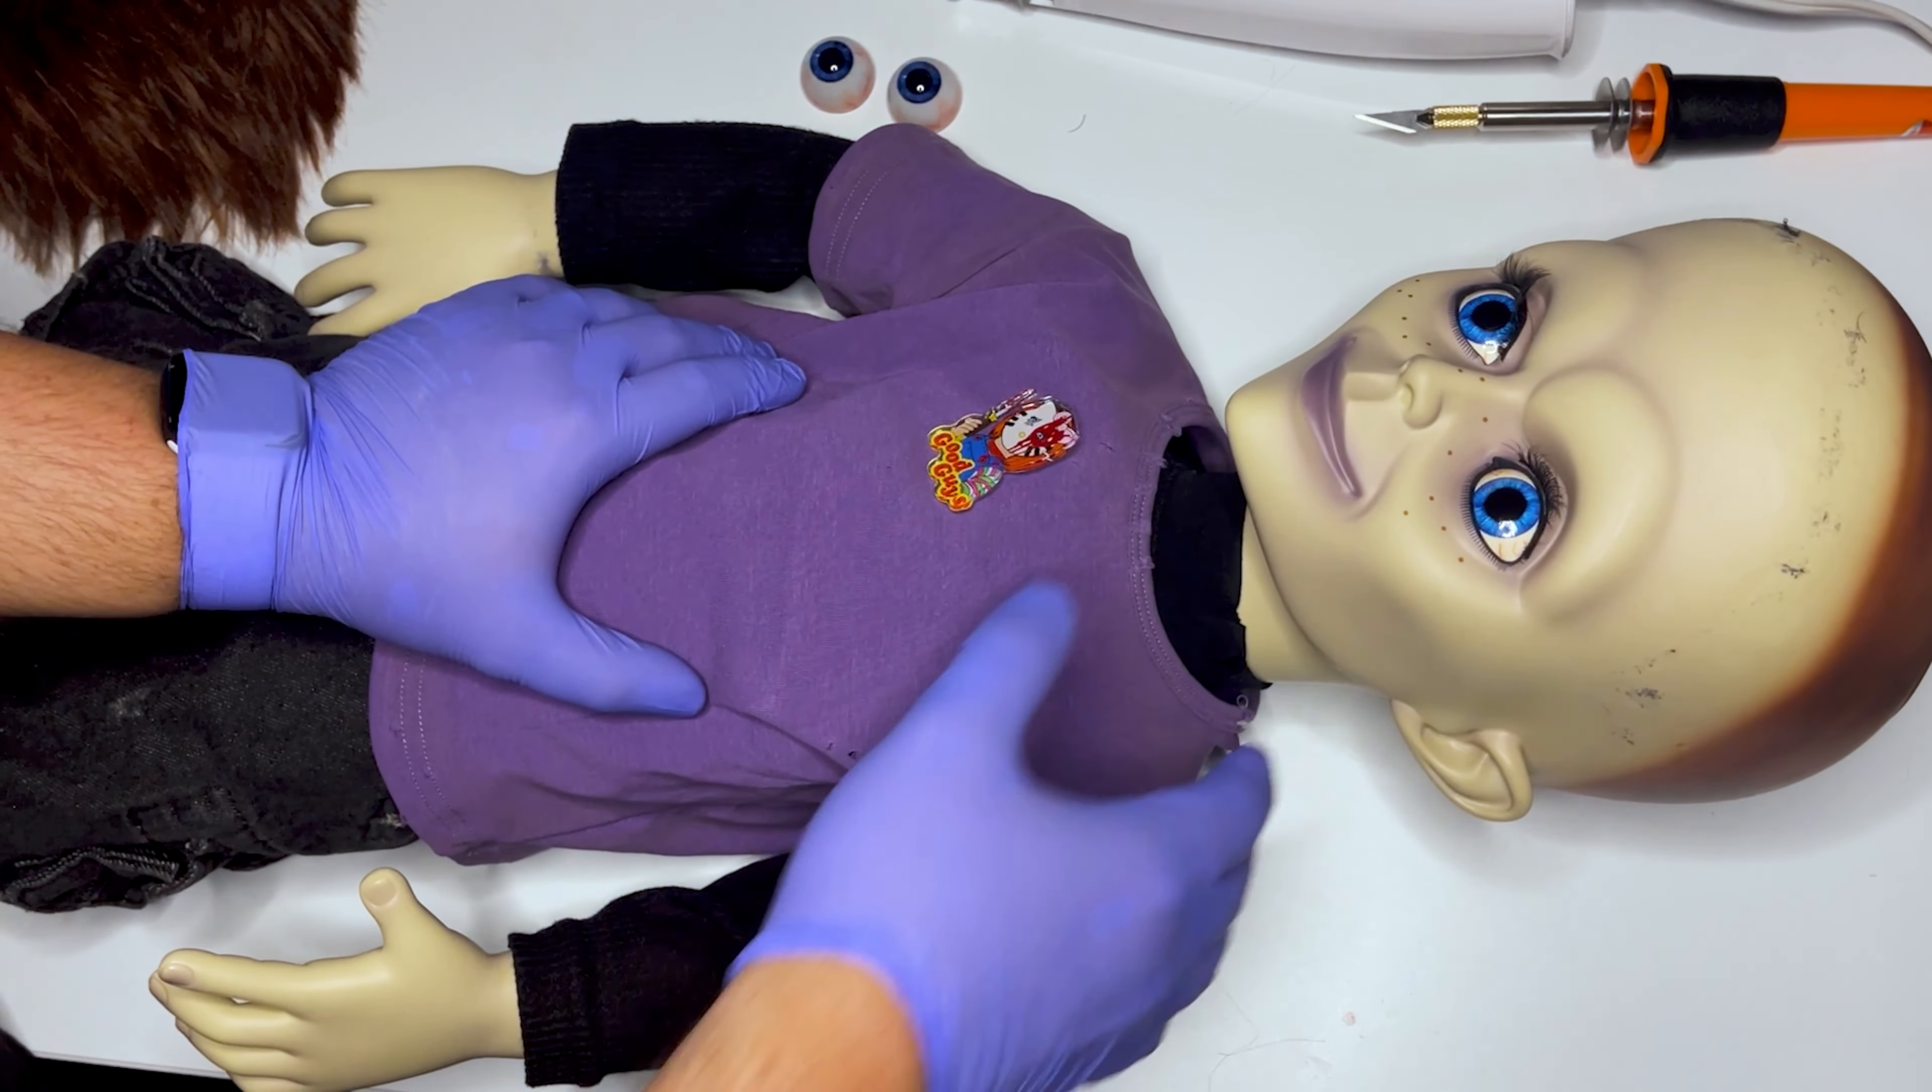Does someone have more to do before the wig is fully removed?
No.